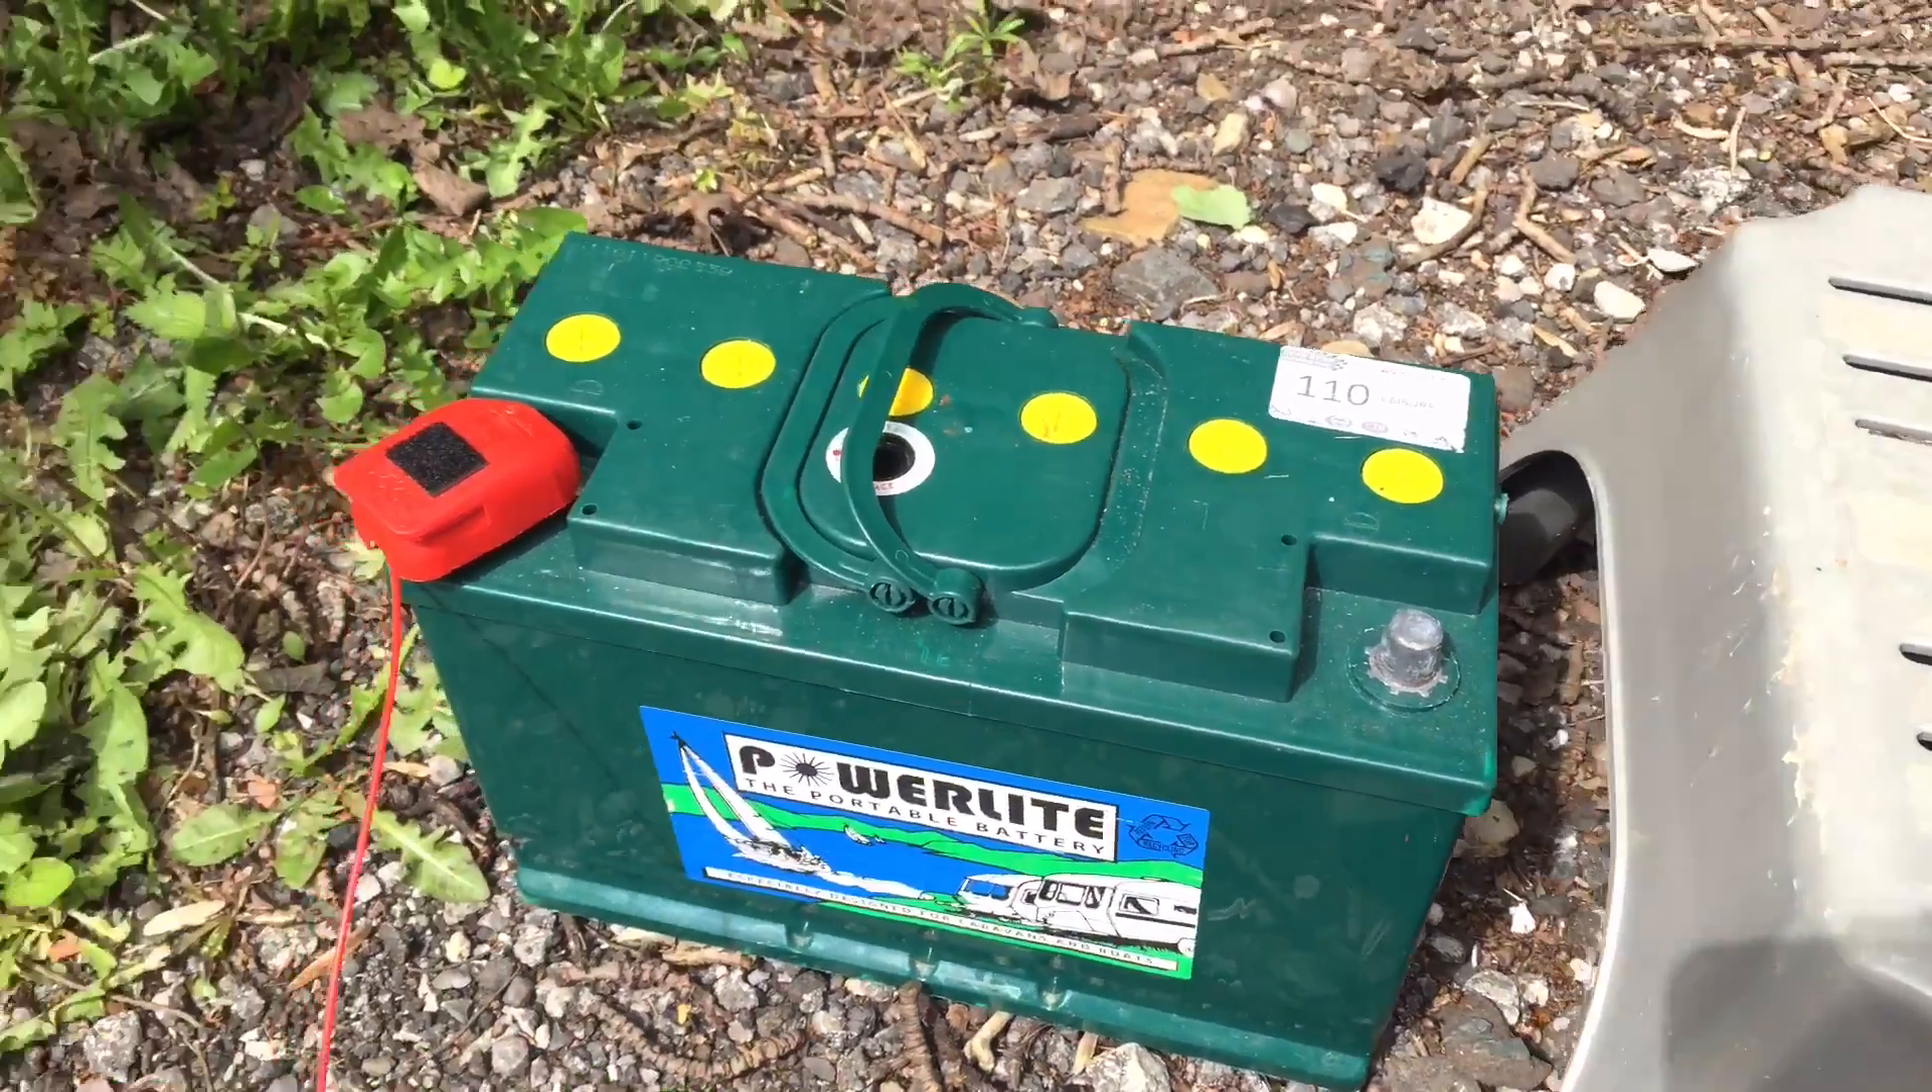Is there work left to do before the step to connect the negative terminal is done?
Yes.